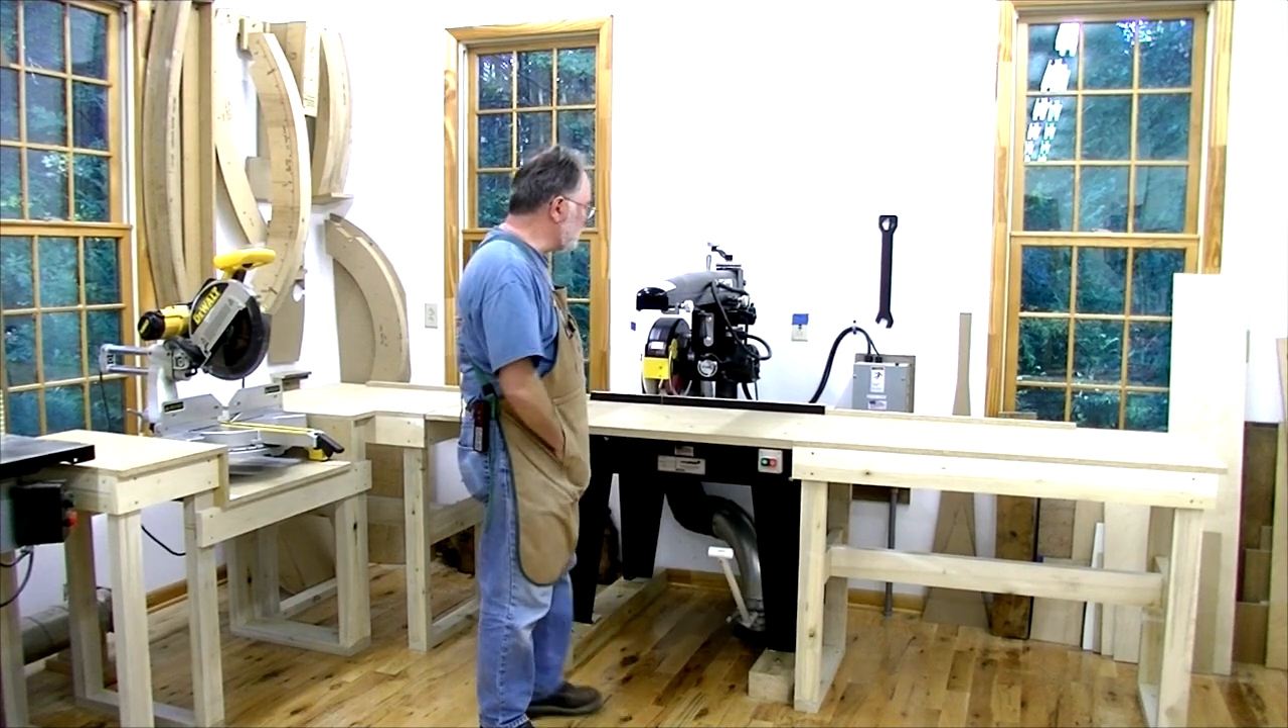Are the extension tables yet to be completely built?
No.